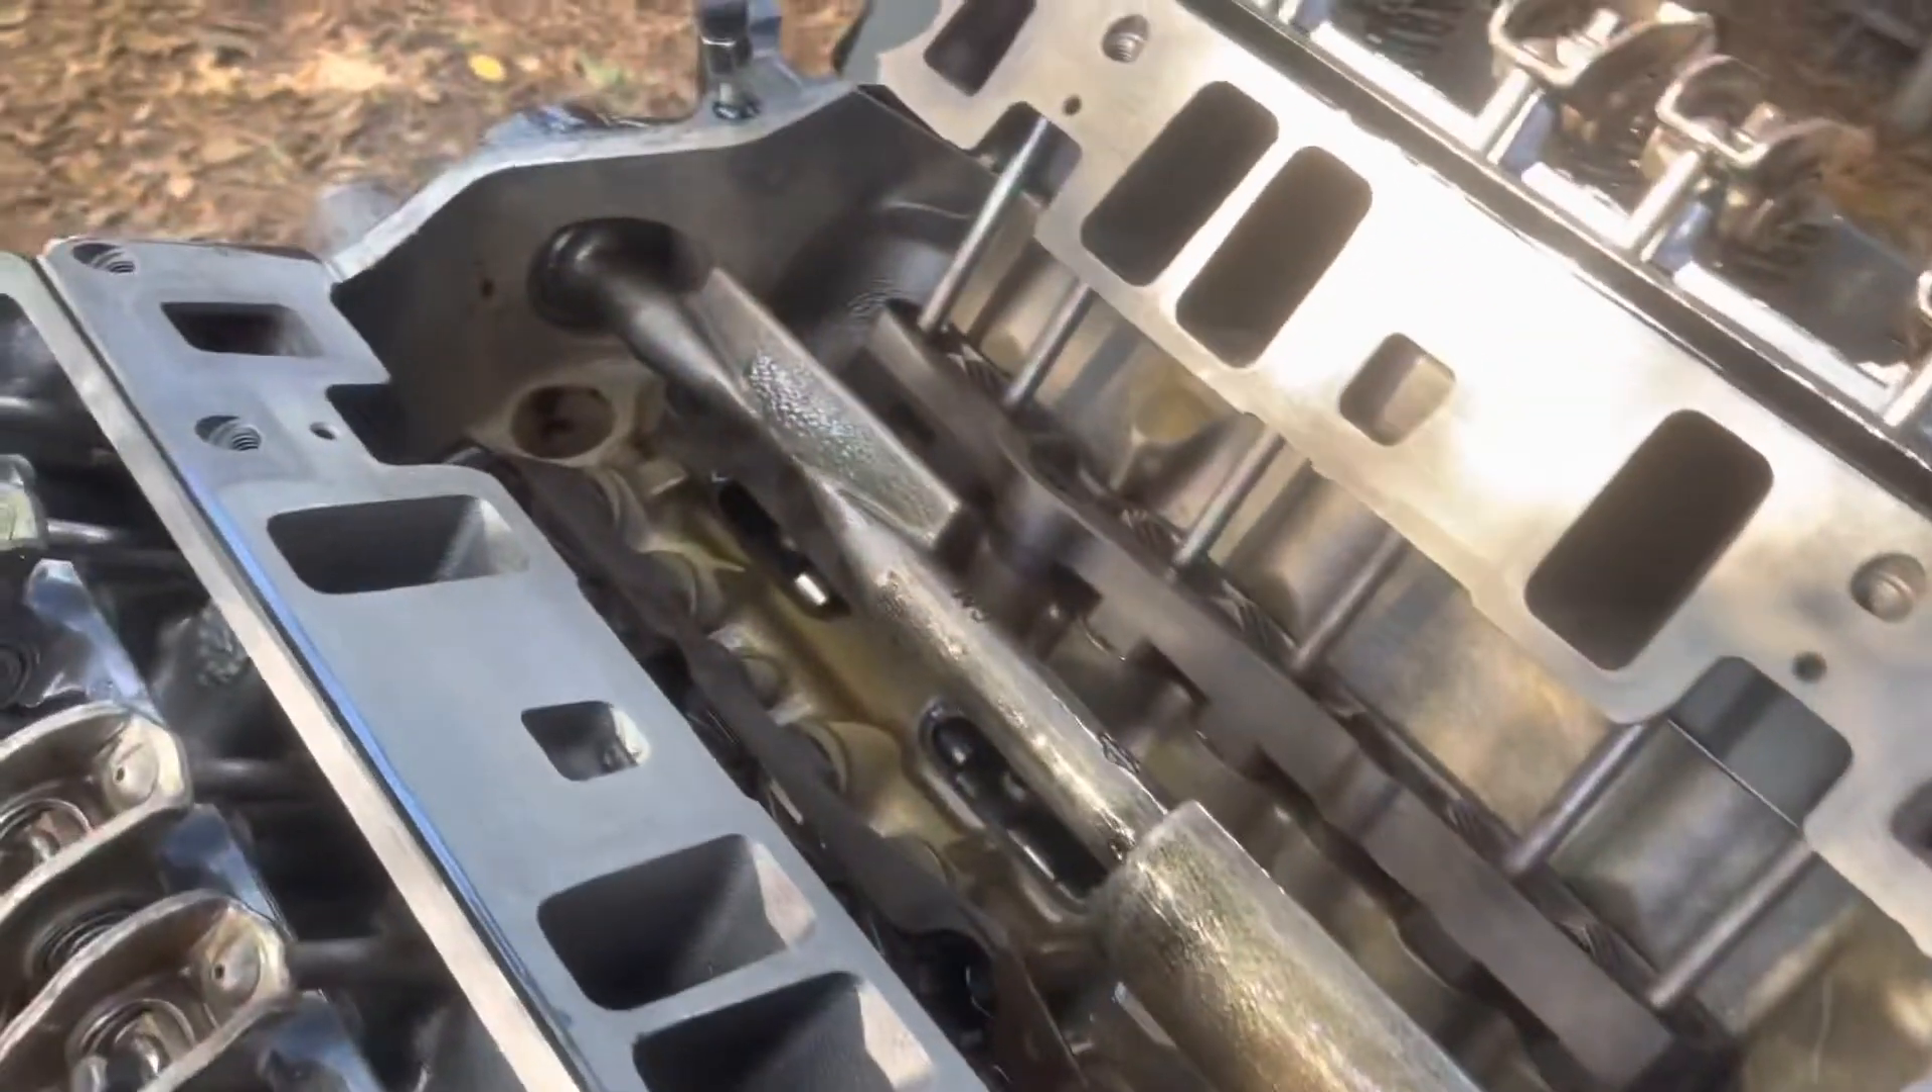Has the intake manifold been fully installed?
No.